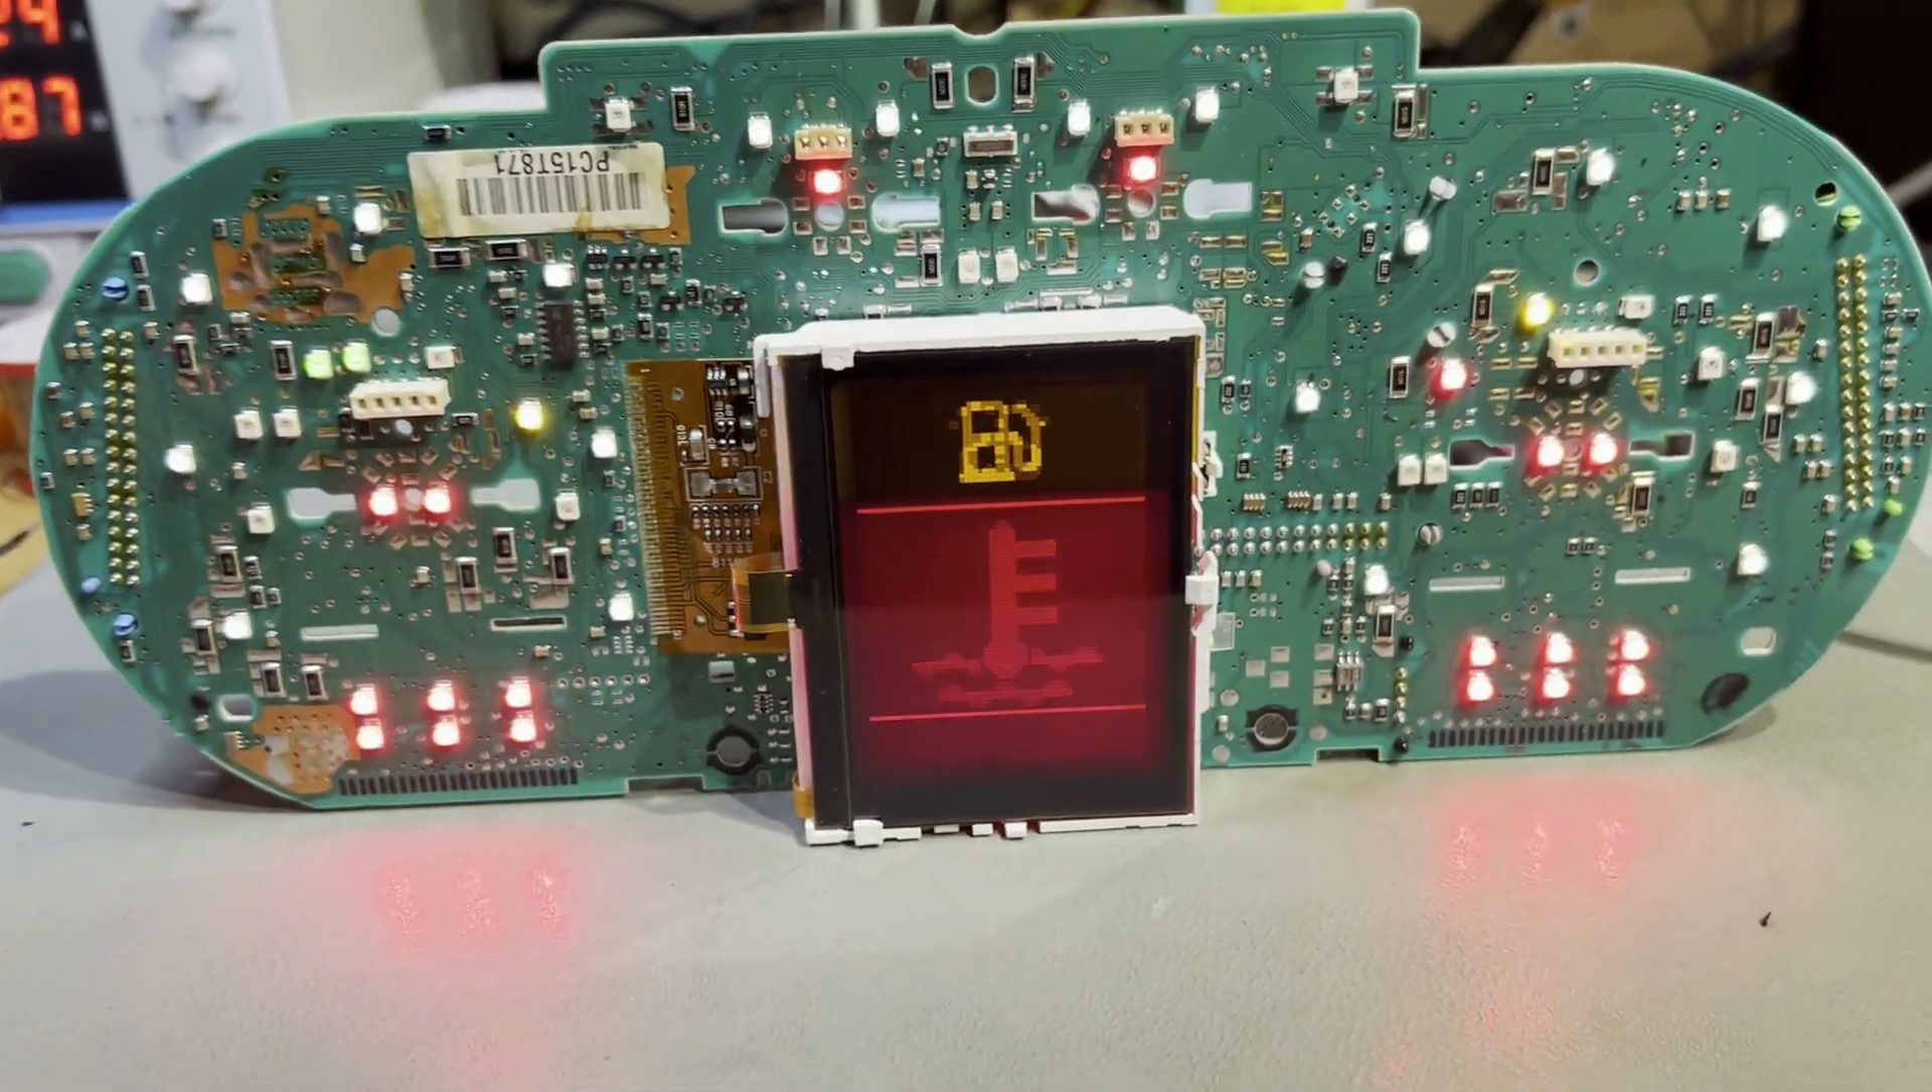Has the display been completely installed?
Yes.